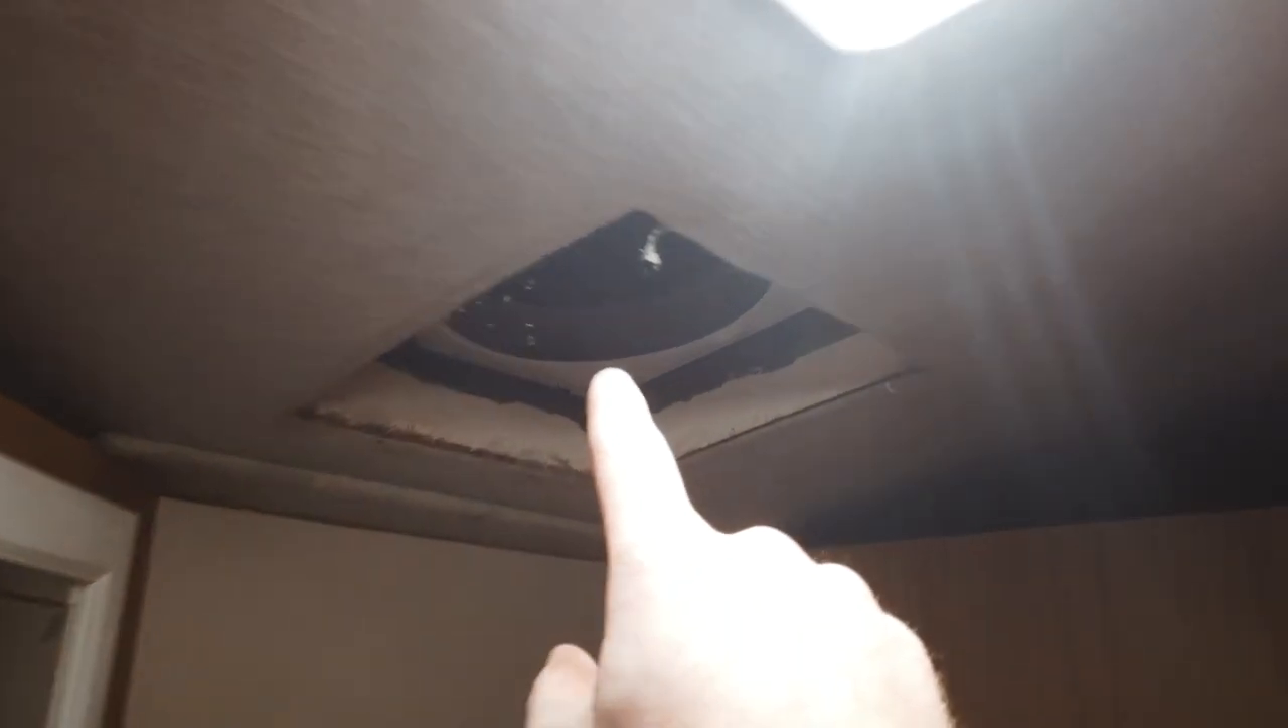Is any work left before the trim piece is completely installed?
Yes.